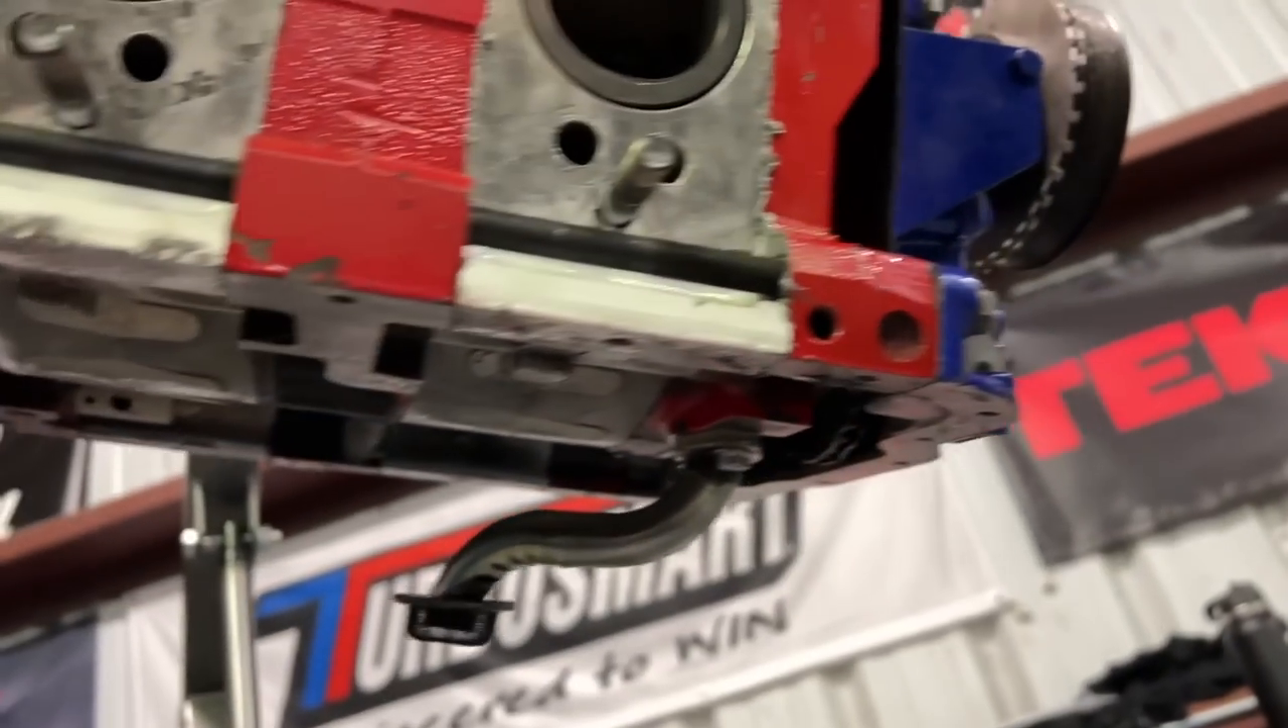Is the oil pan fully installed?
No.